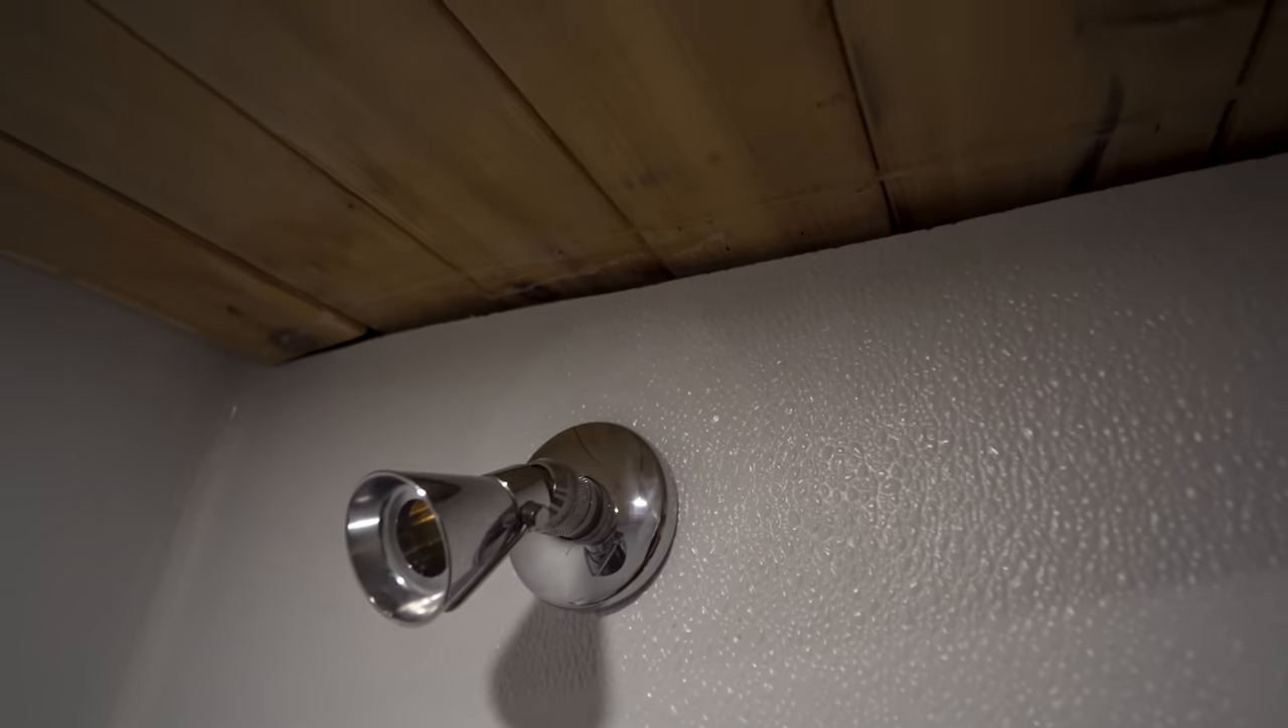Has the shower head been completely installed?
Yes.